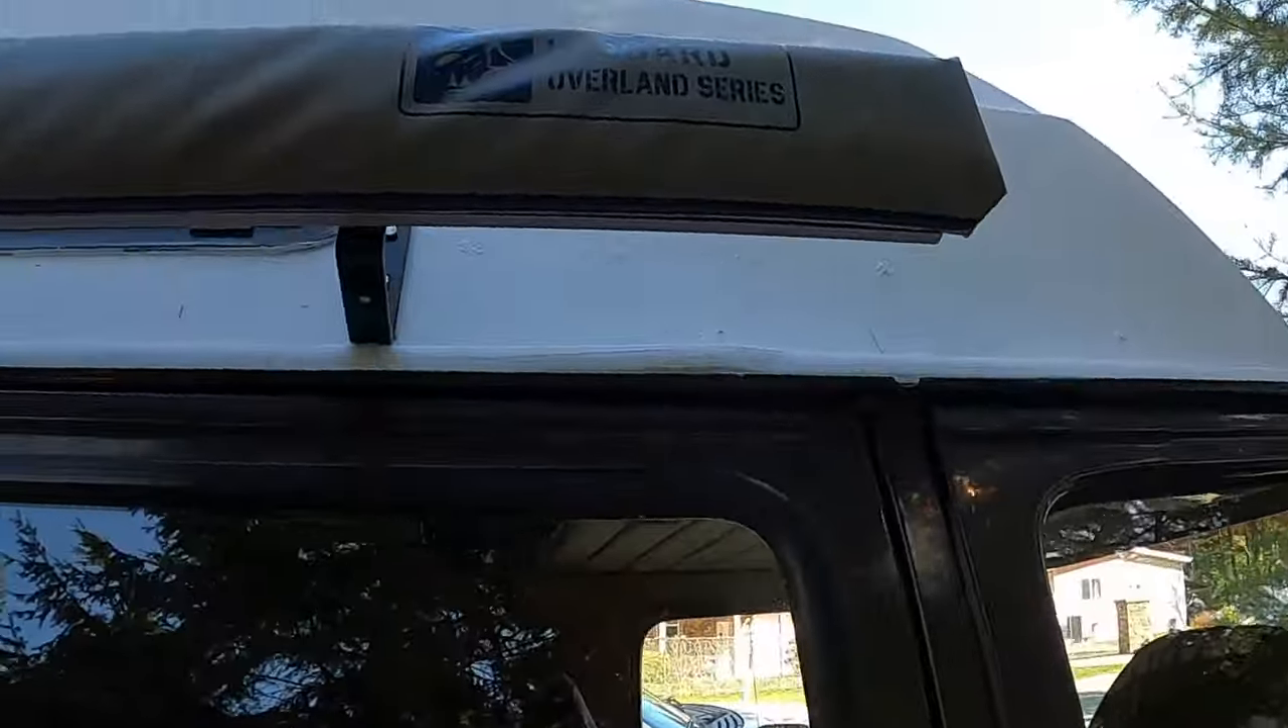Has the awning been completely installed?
Yes.